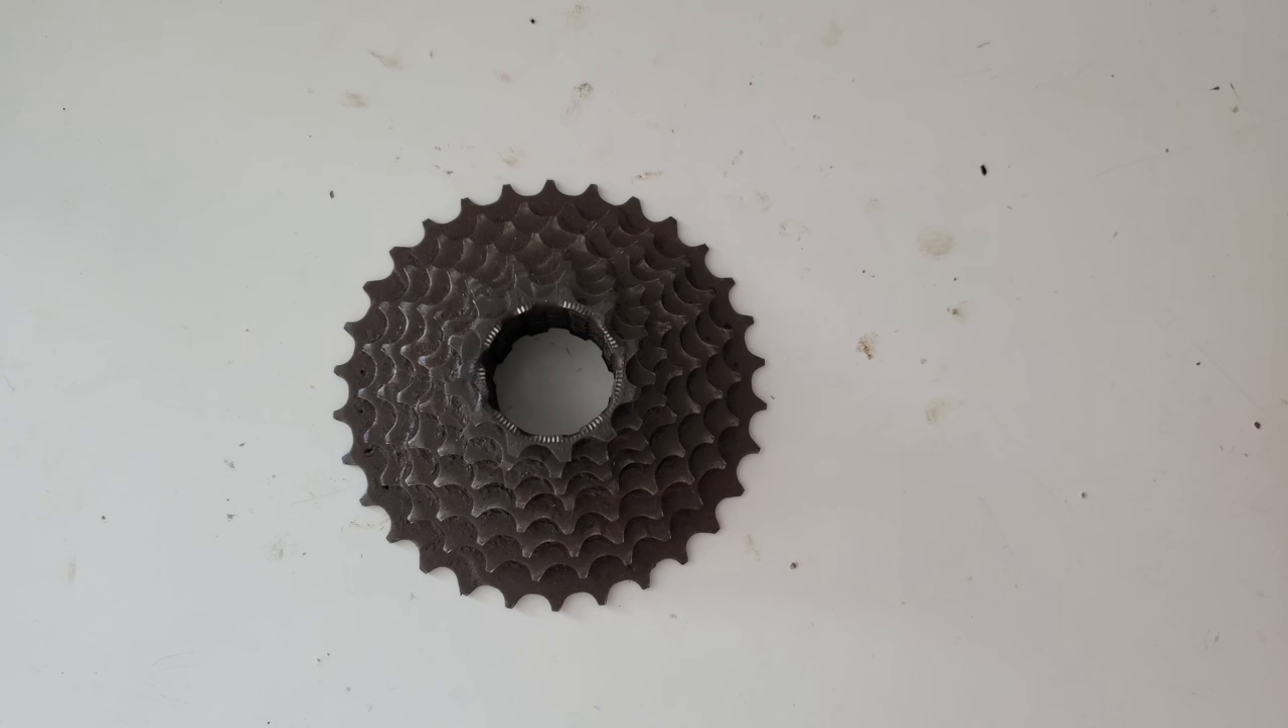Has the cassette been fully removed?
Yes.